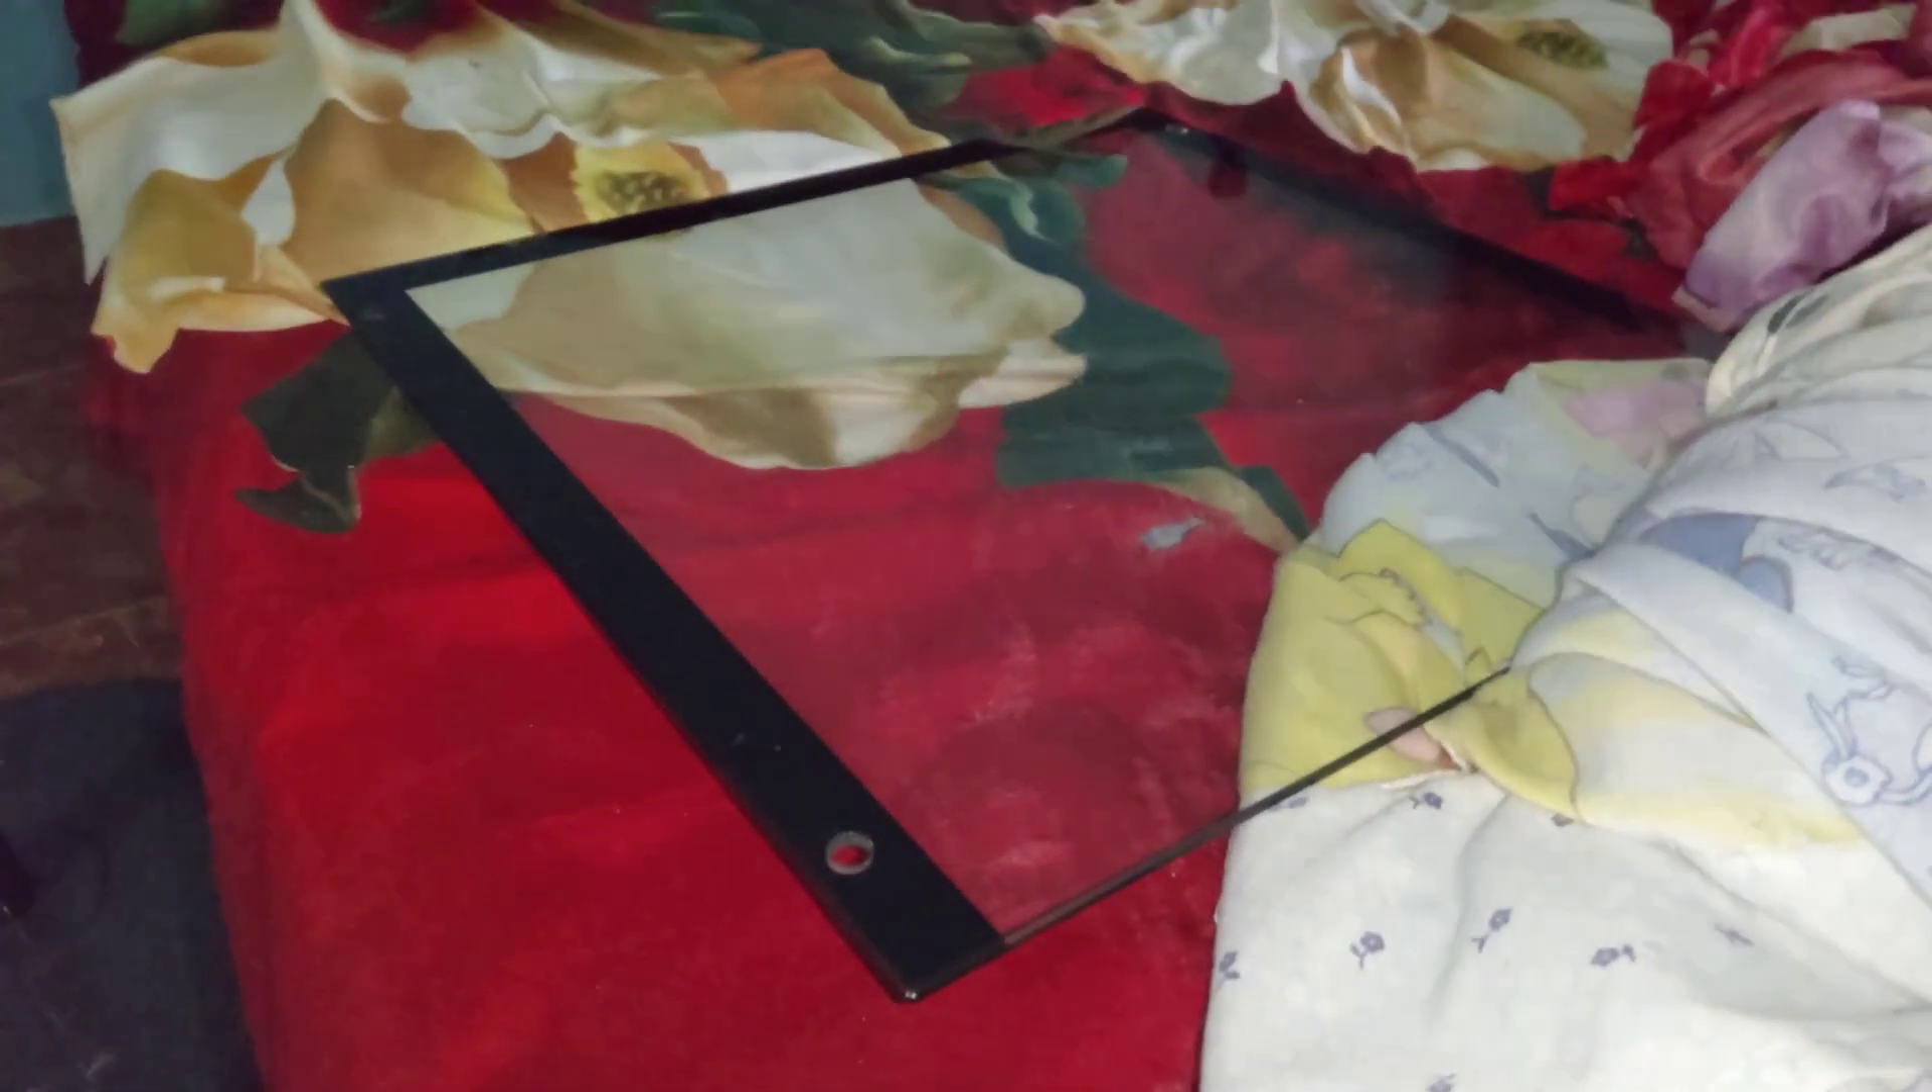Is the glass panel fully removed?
Yes.